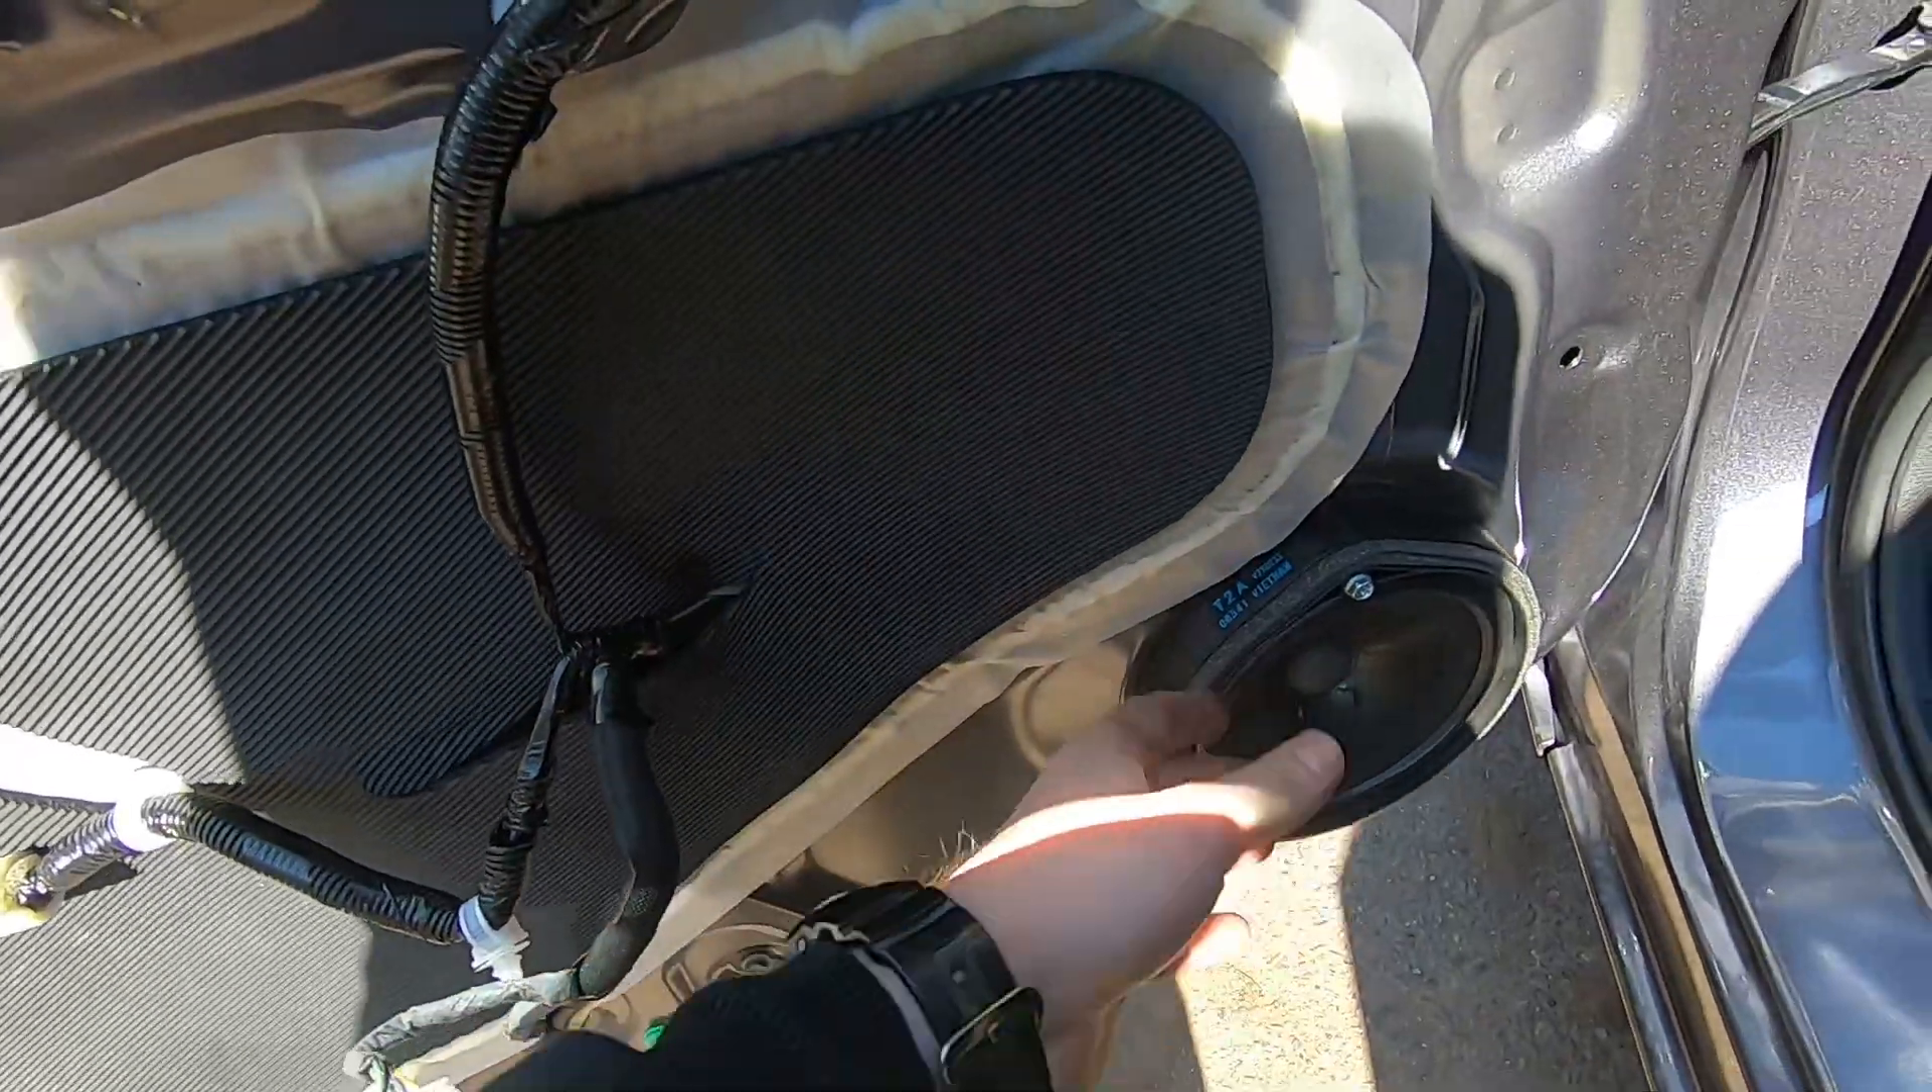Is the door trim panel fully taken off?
Yes.